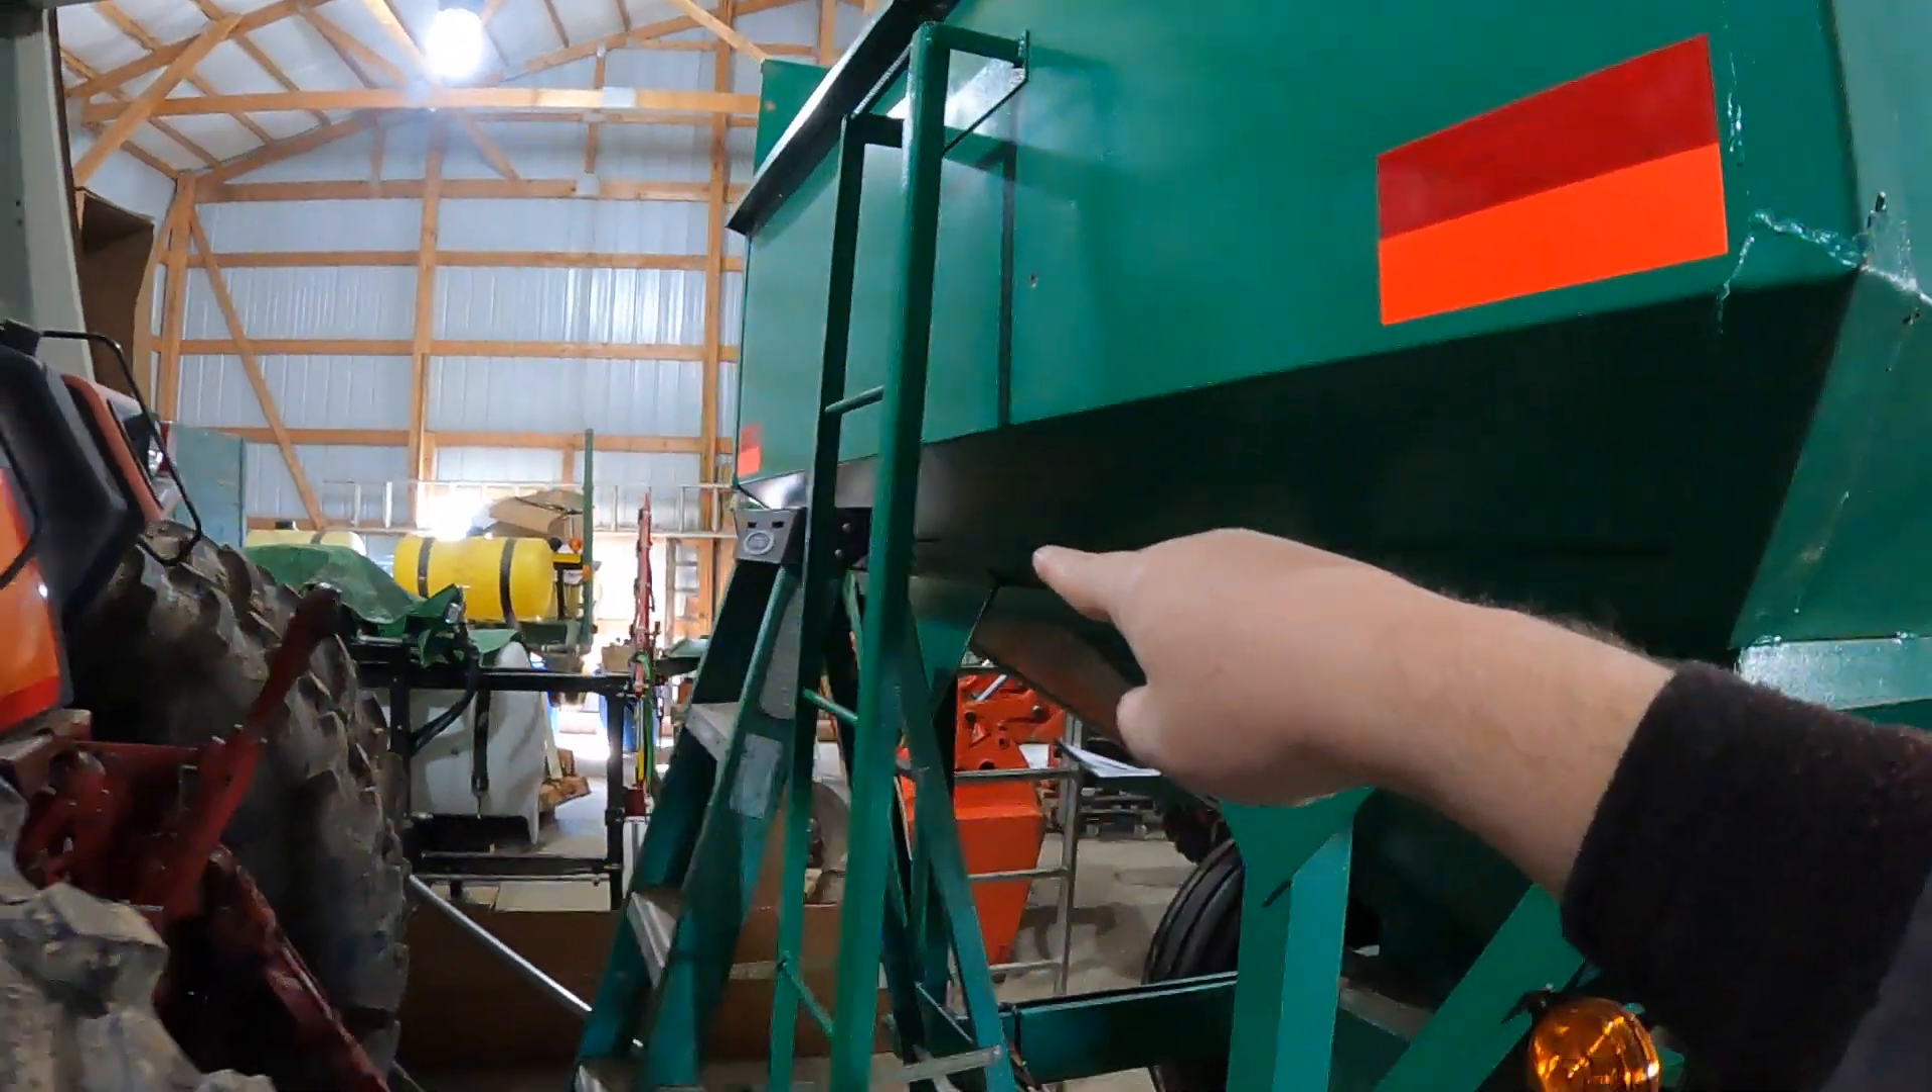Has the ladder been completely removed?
No.